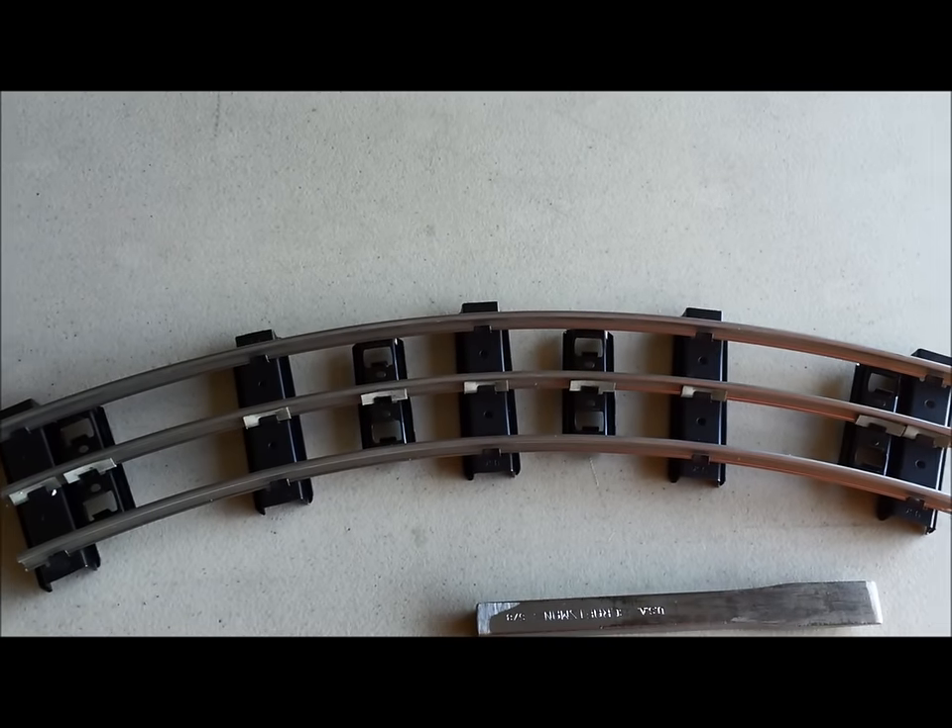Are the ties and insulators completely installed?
Yes.